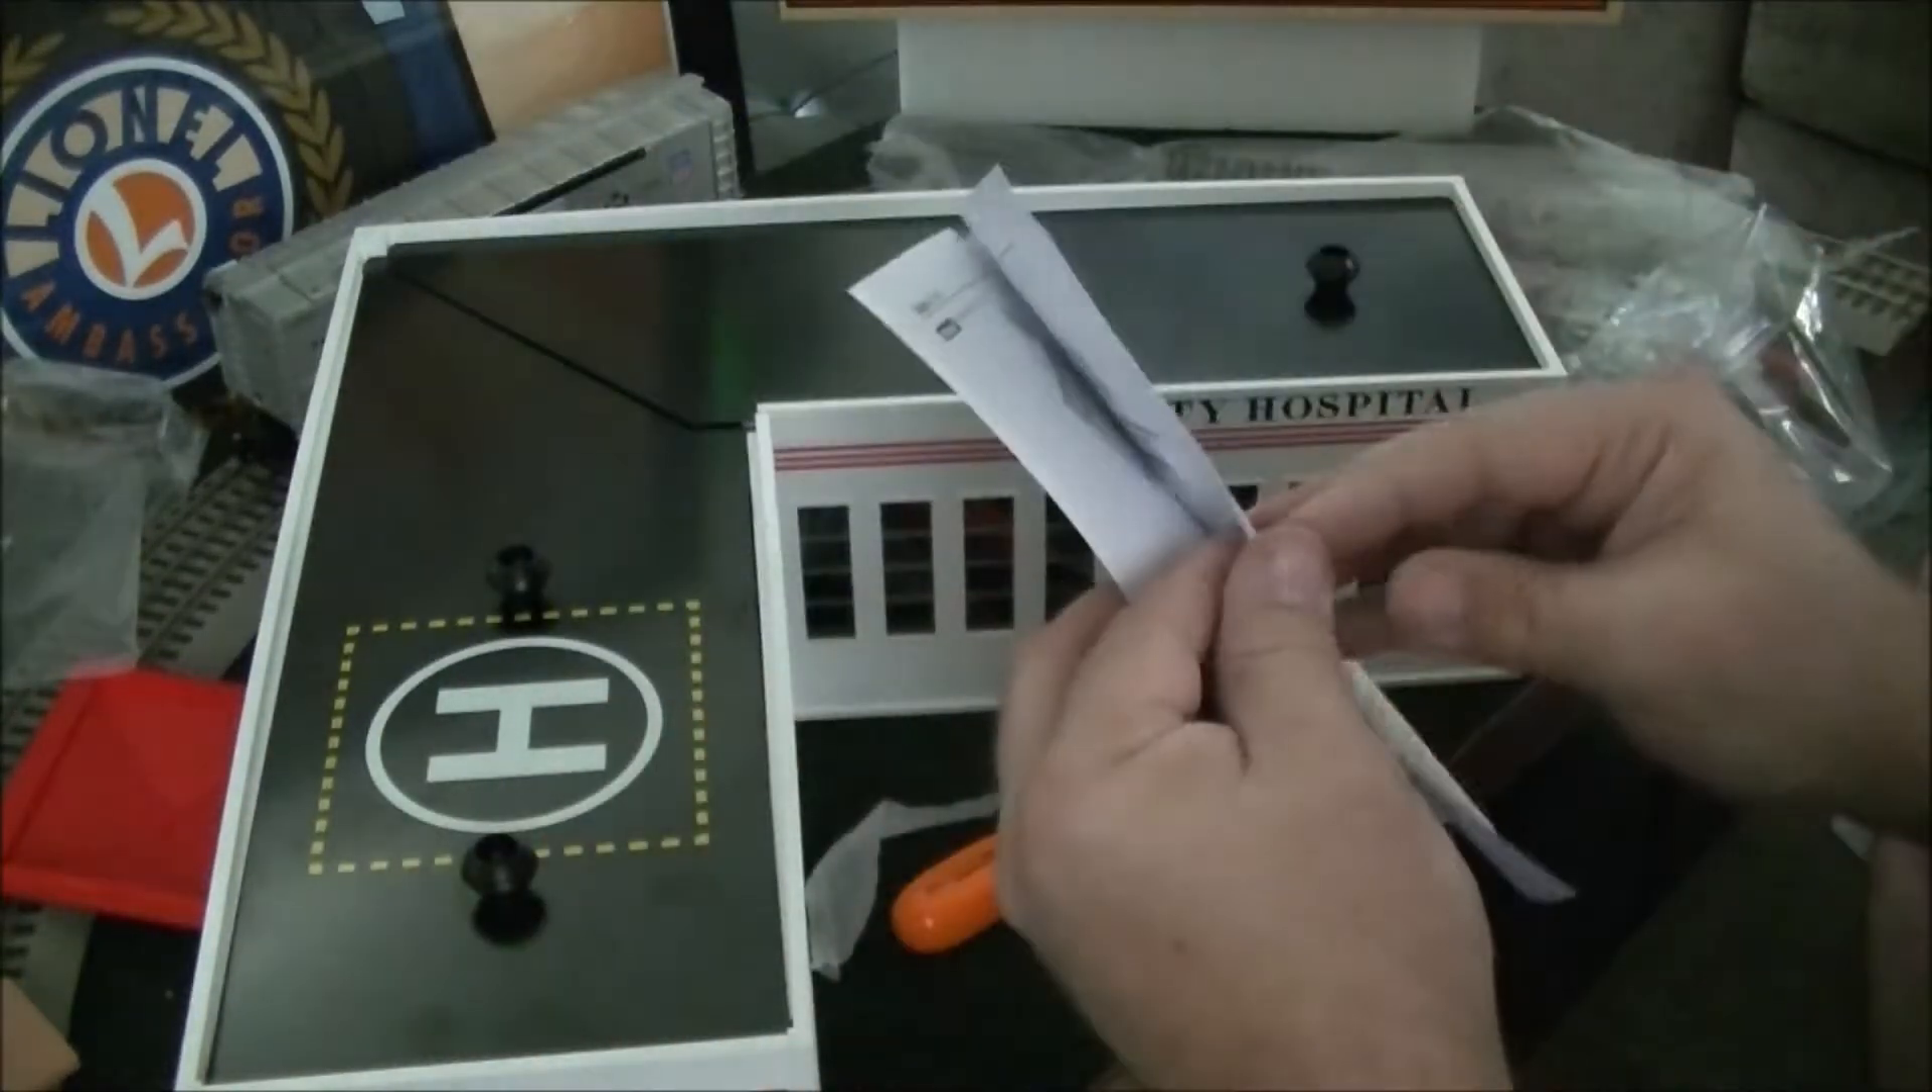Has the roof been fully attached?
Yes.